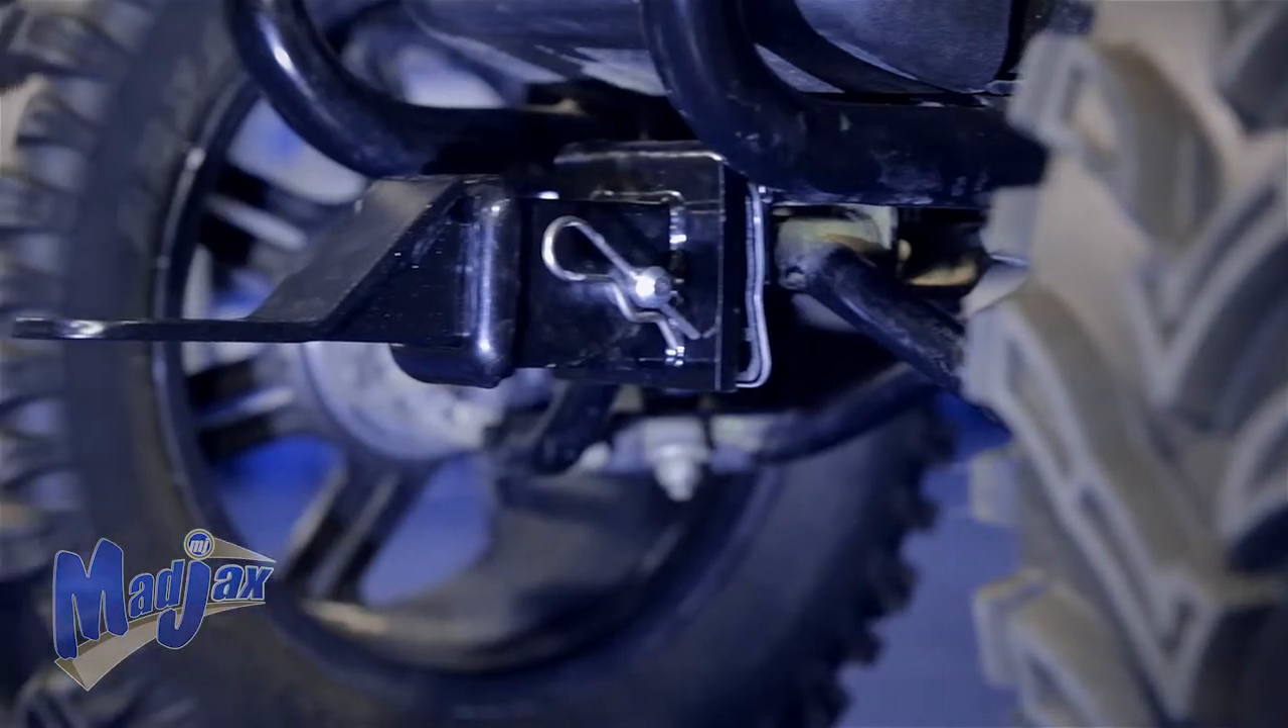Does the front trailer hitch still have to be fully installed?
No.